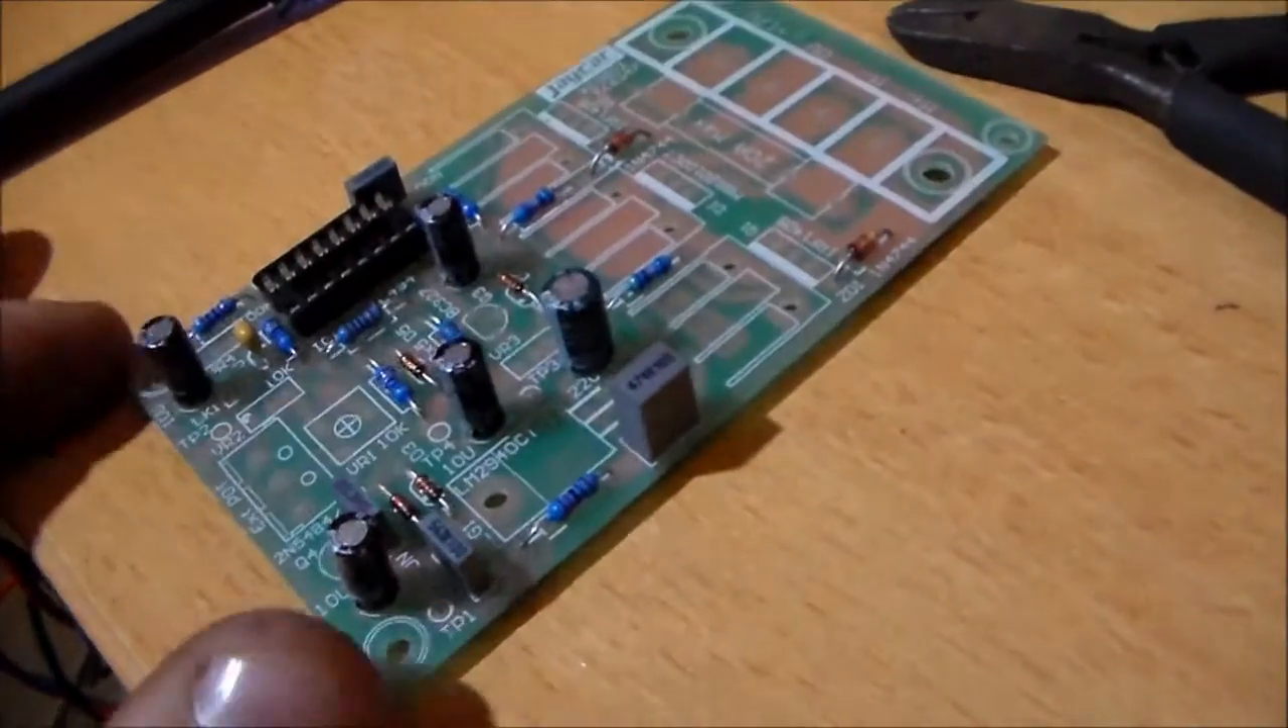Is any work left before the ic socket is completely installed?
No.